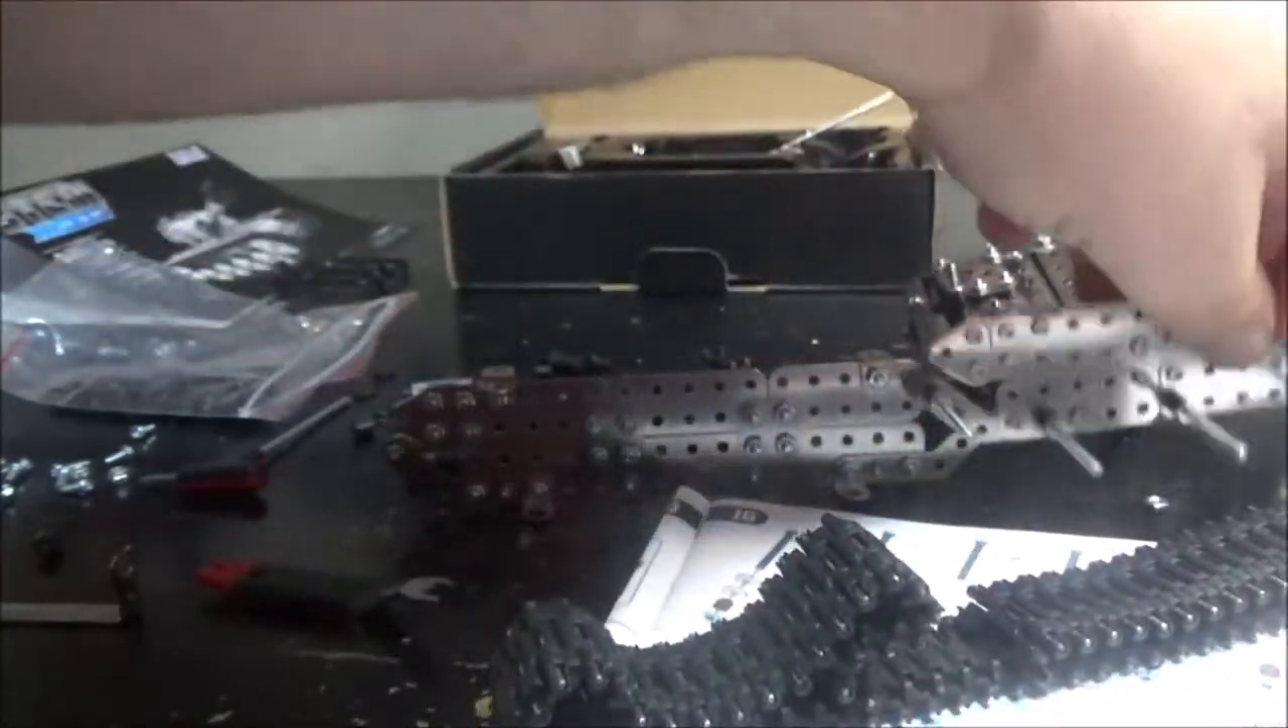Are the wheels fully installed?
No.